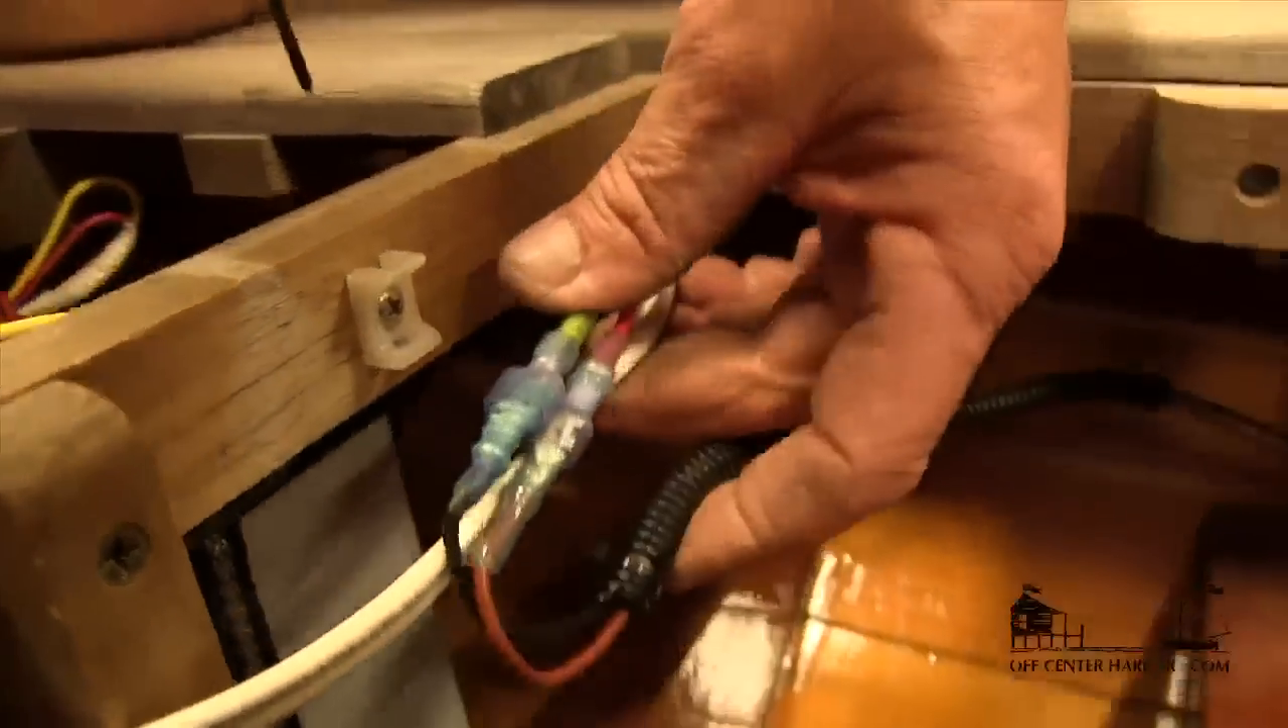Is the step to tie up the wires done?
No.